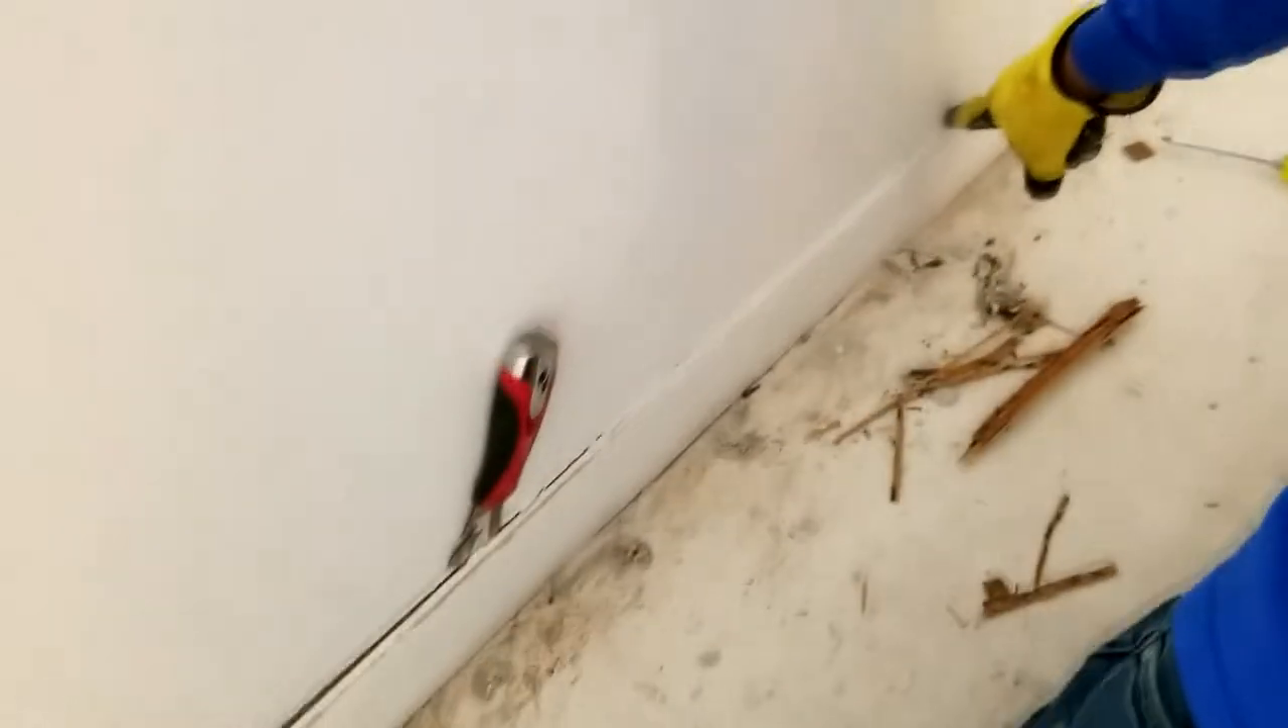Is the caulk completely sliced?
No.